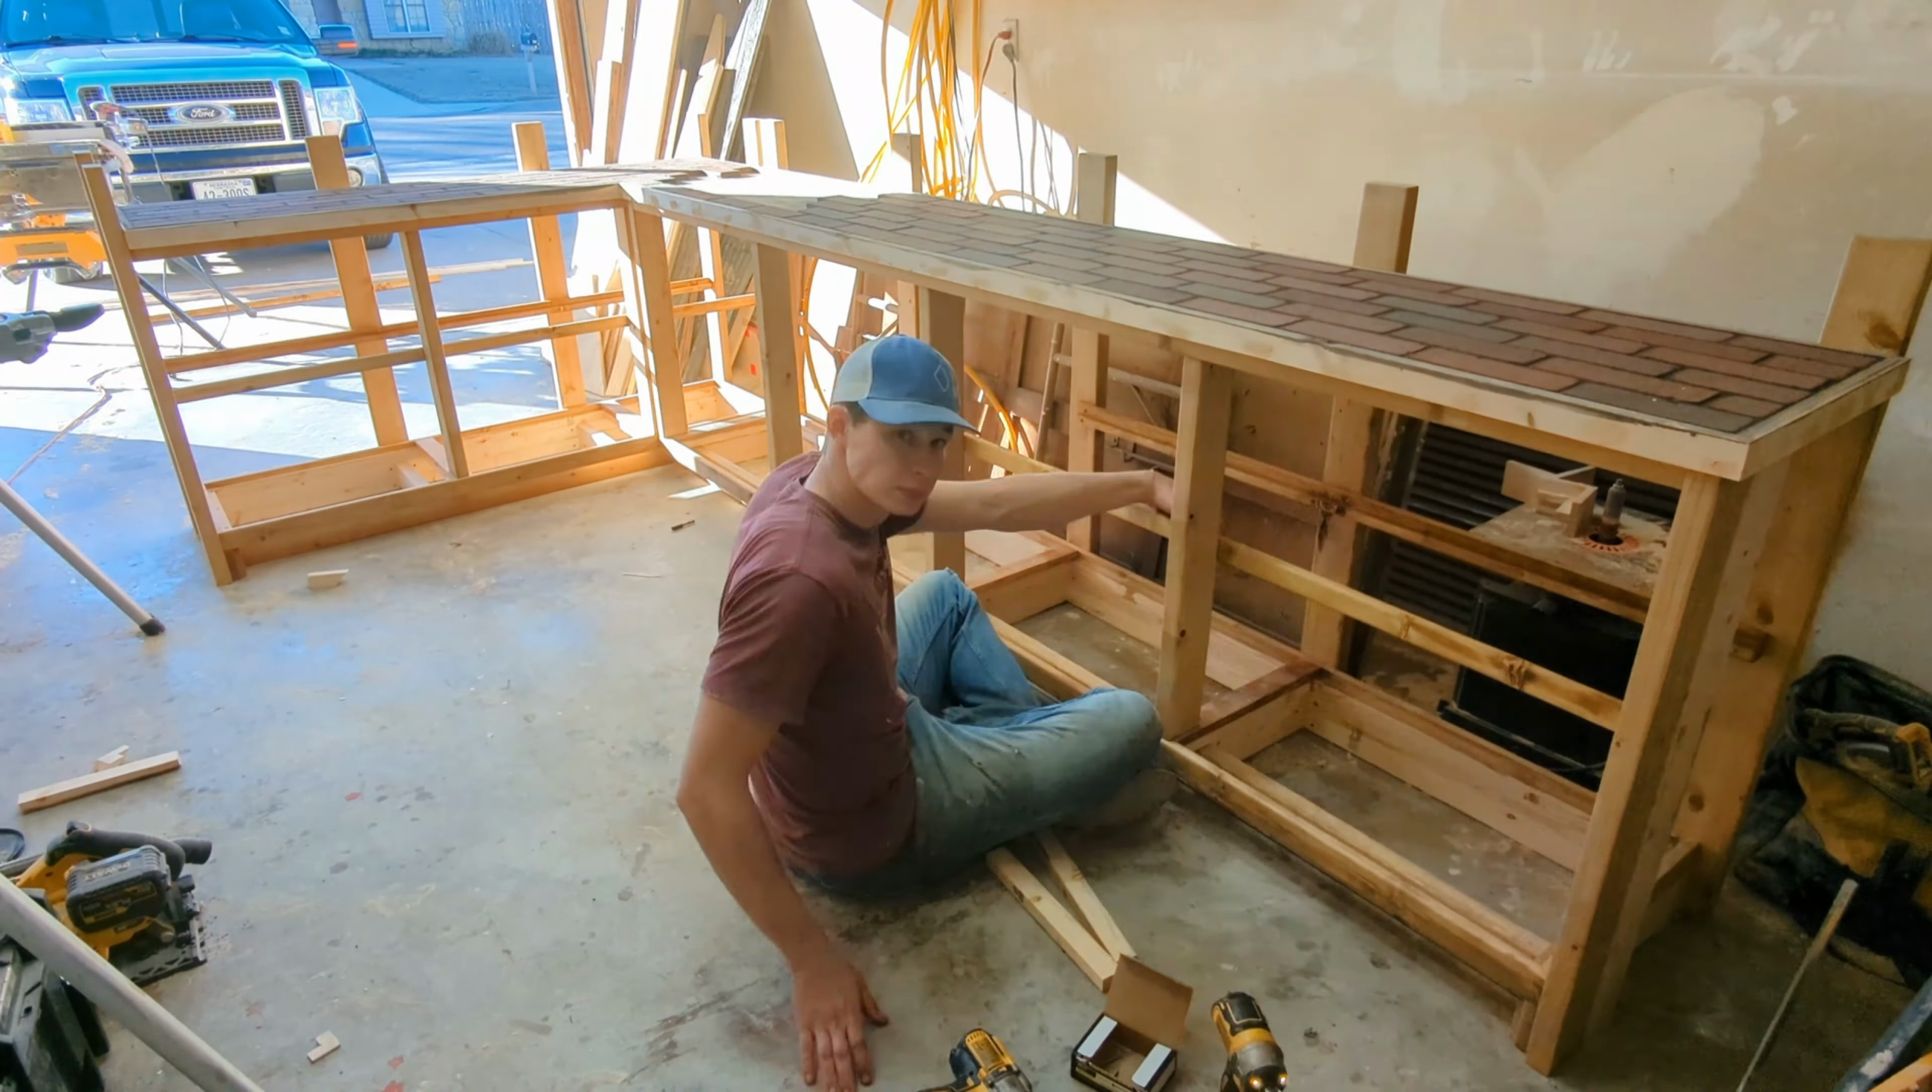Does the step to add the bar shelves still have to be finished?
Yes.